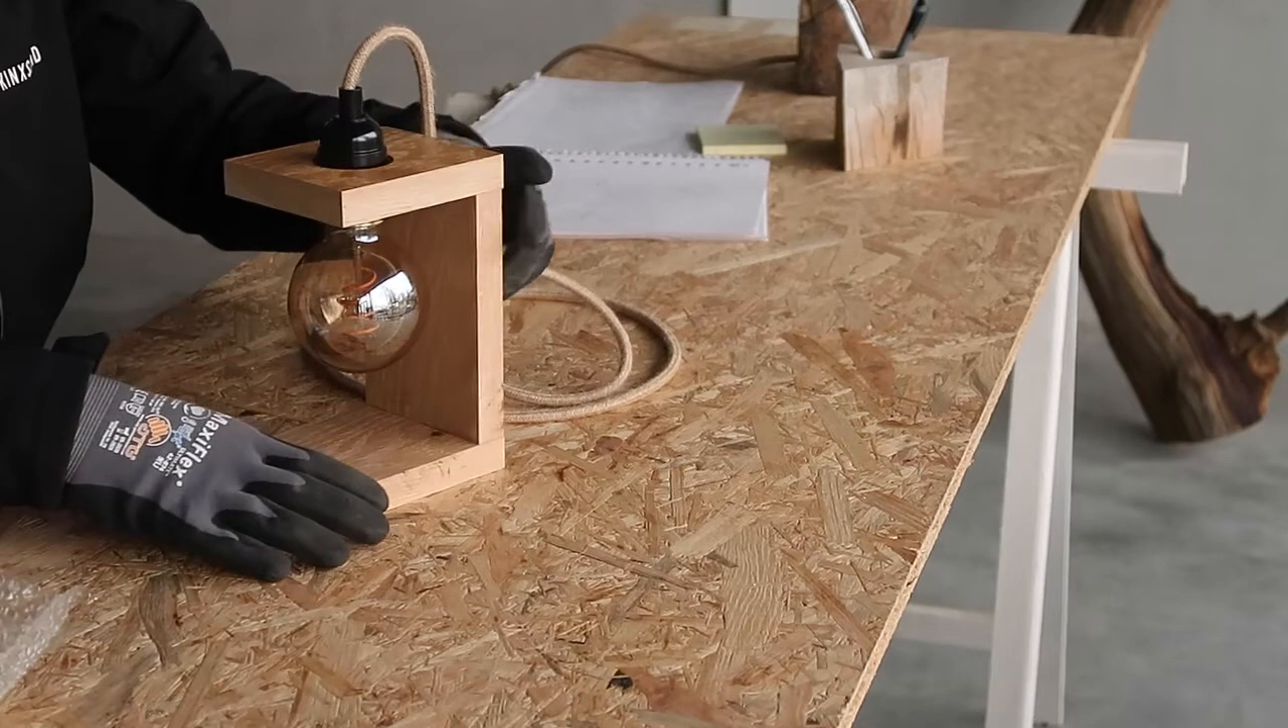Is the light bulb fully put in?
Yes.